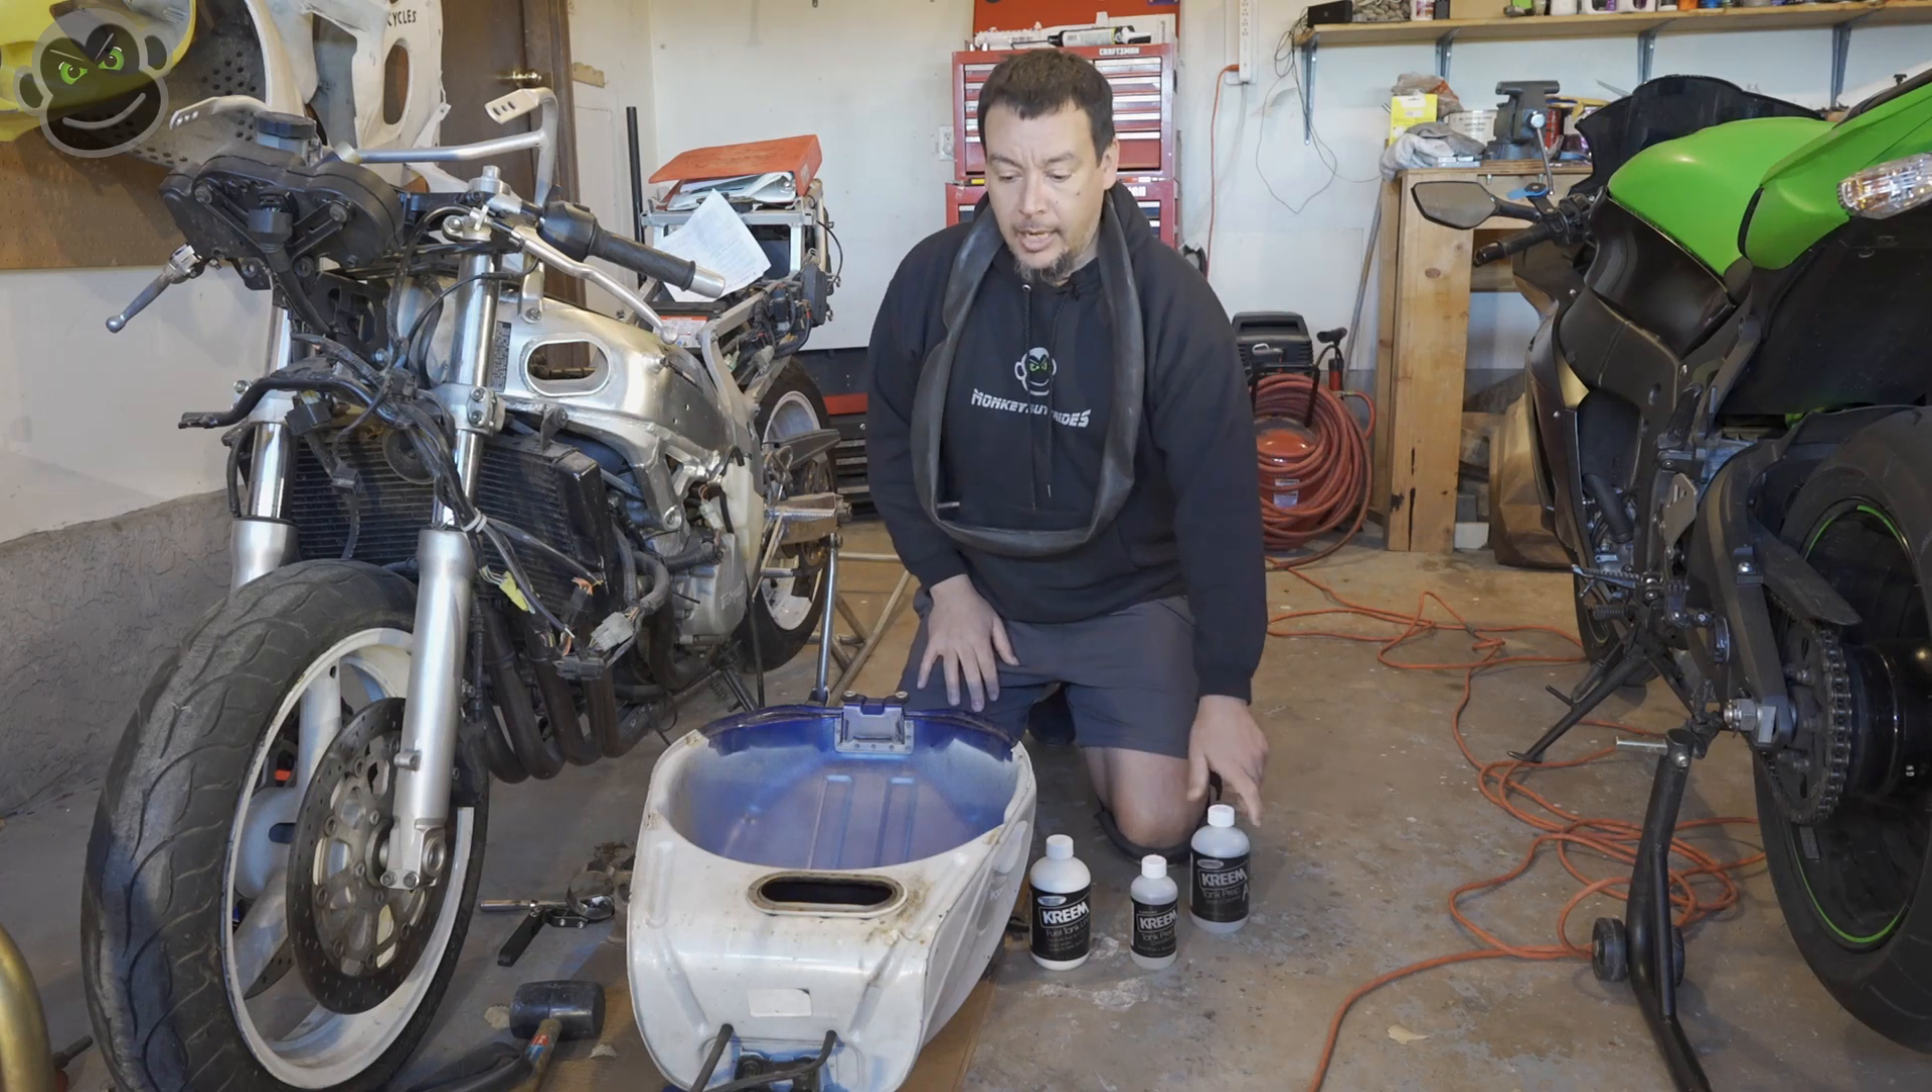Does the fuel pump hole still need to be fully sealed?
Yes.